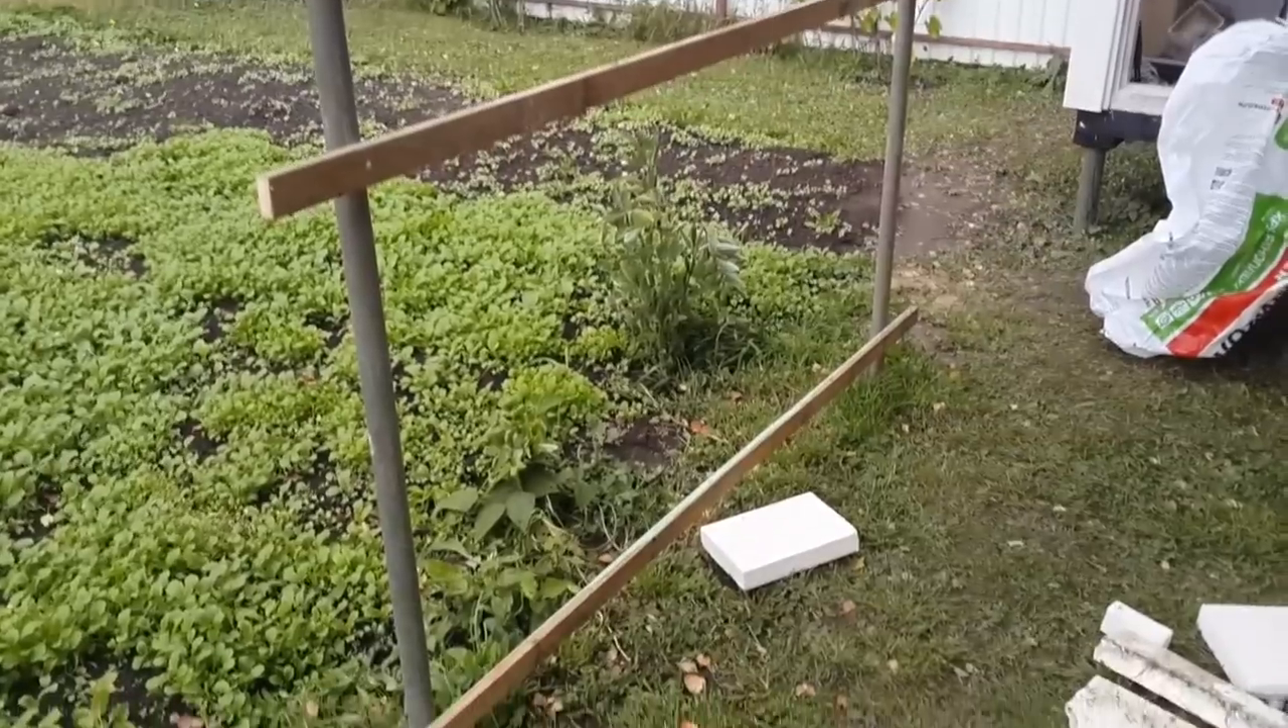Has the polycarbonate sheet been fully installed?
No.